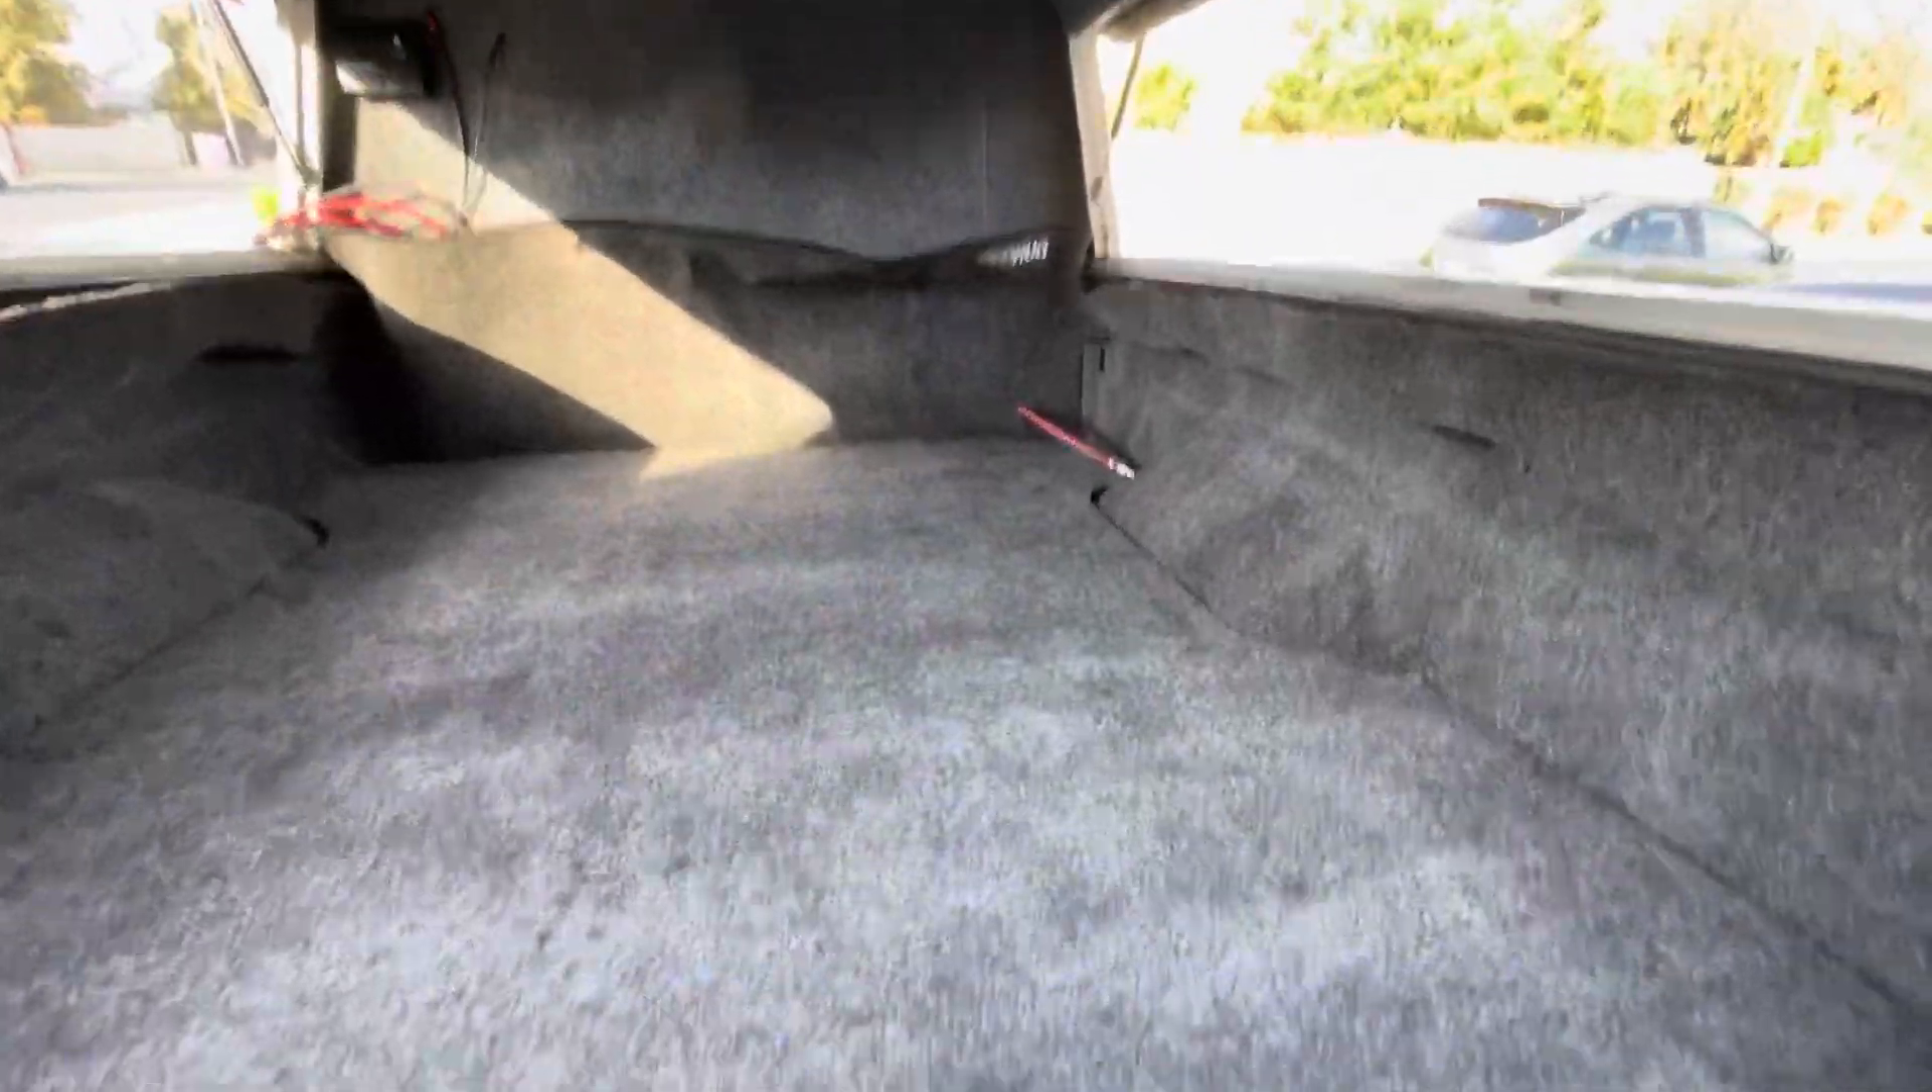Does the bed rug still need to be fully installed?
No.